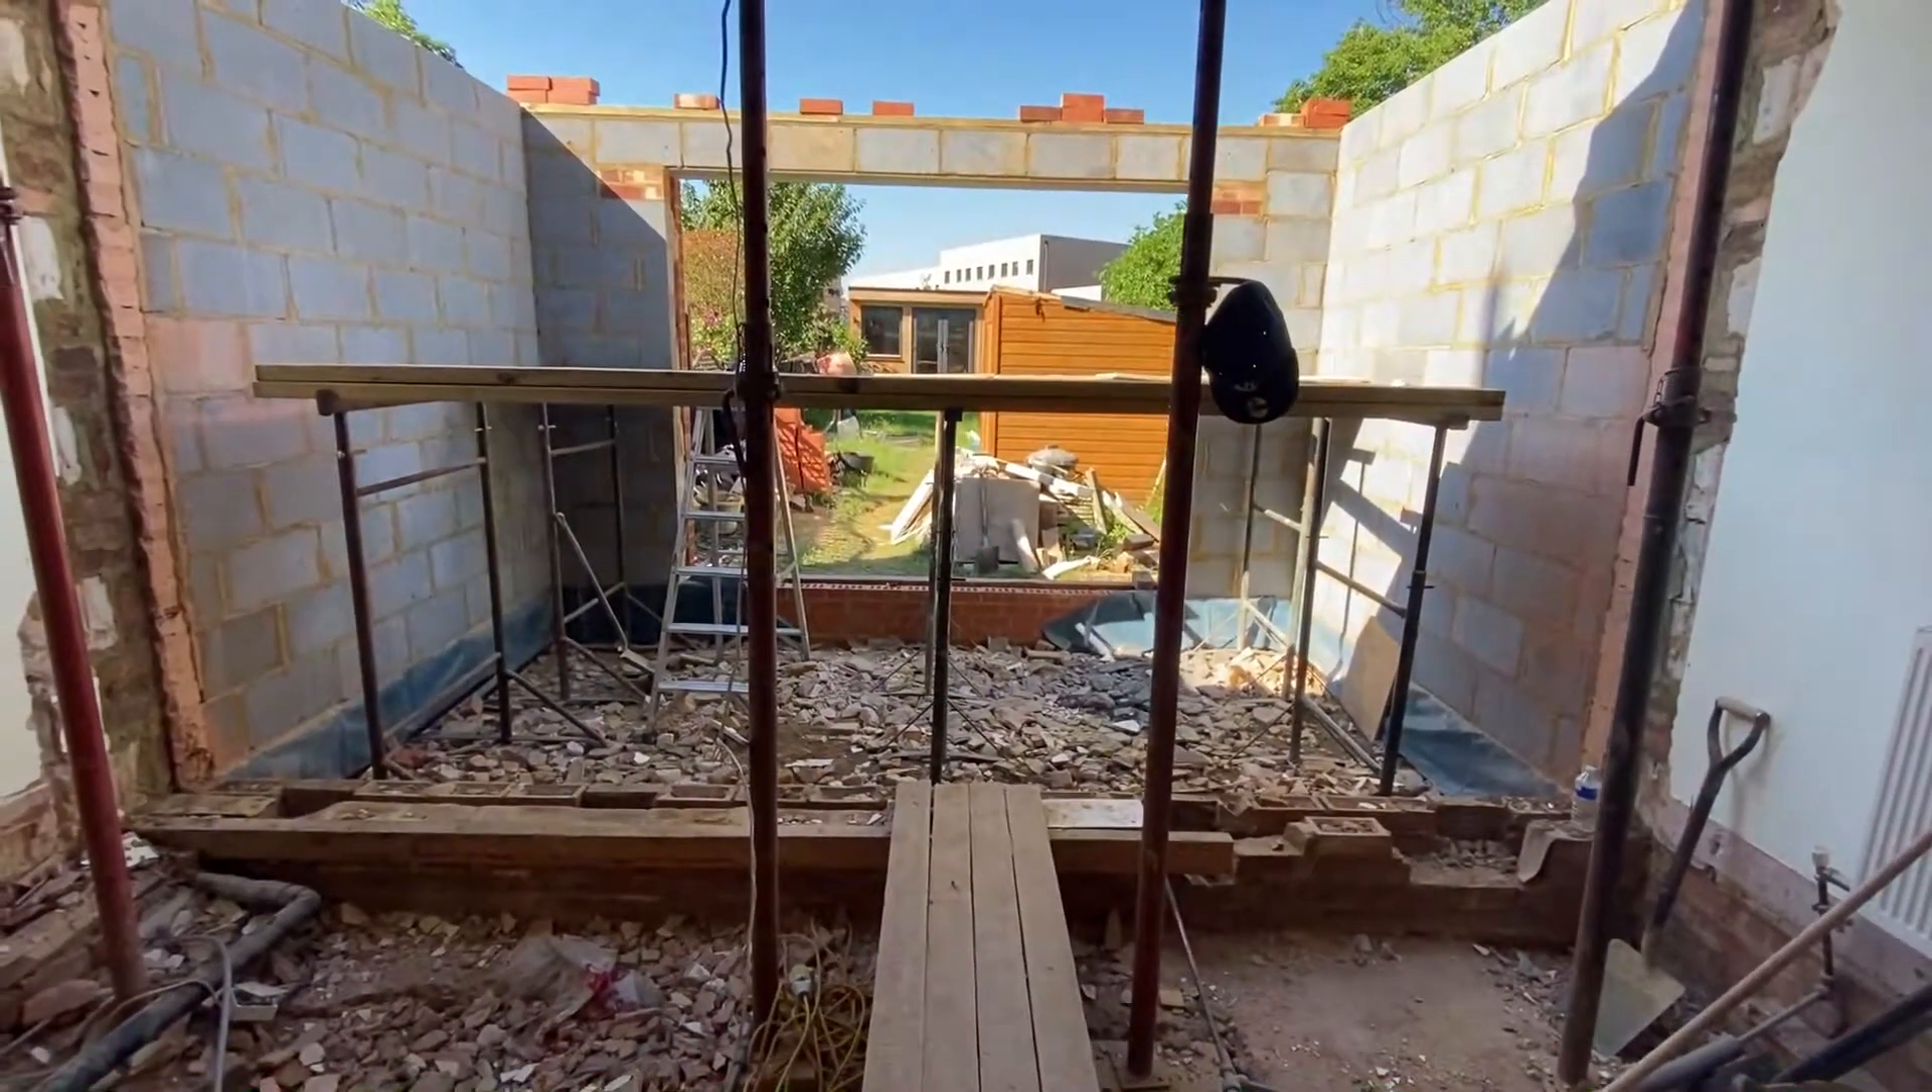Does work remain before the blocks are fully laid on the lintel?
No.